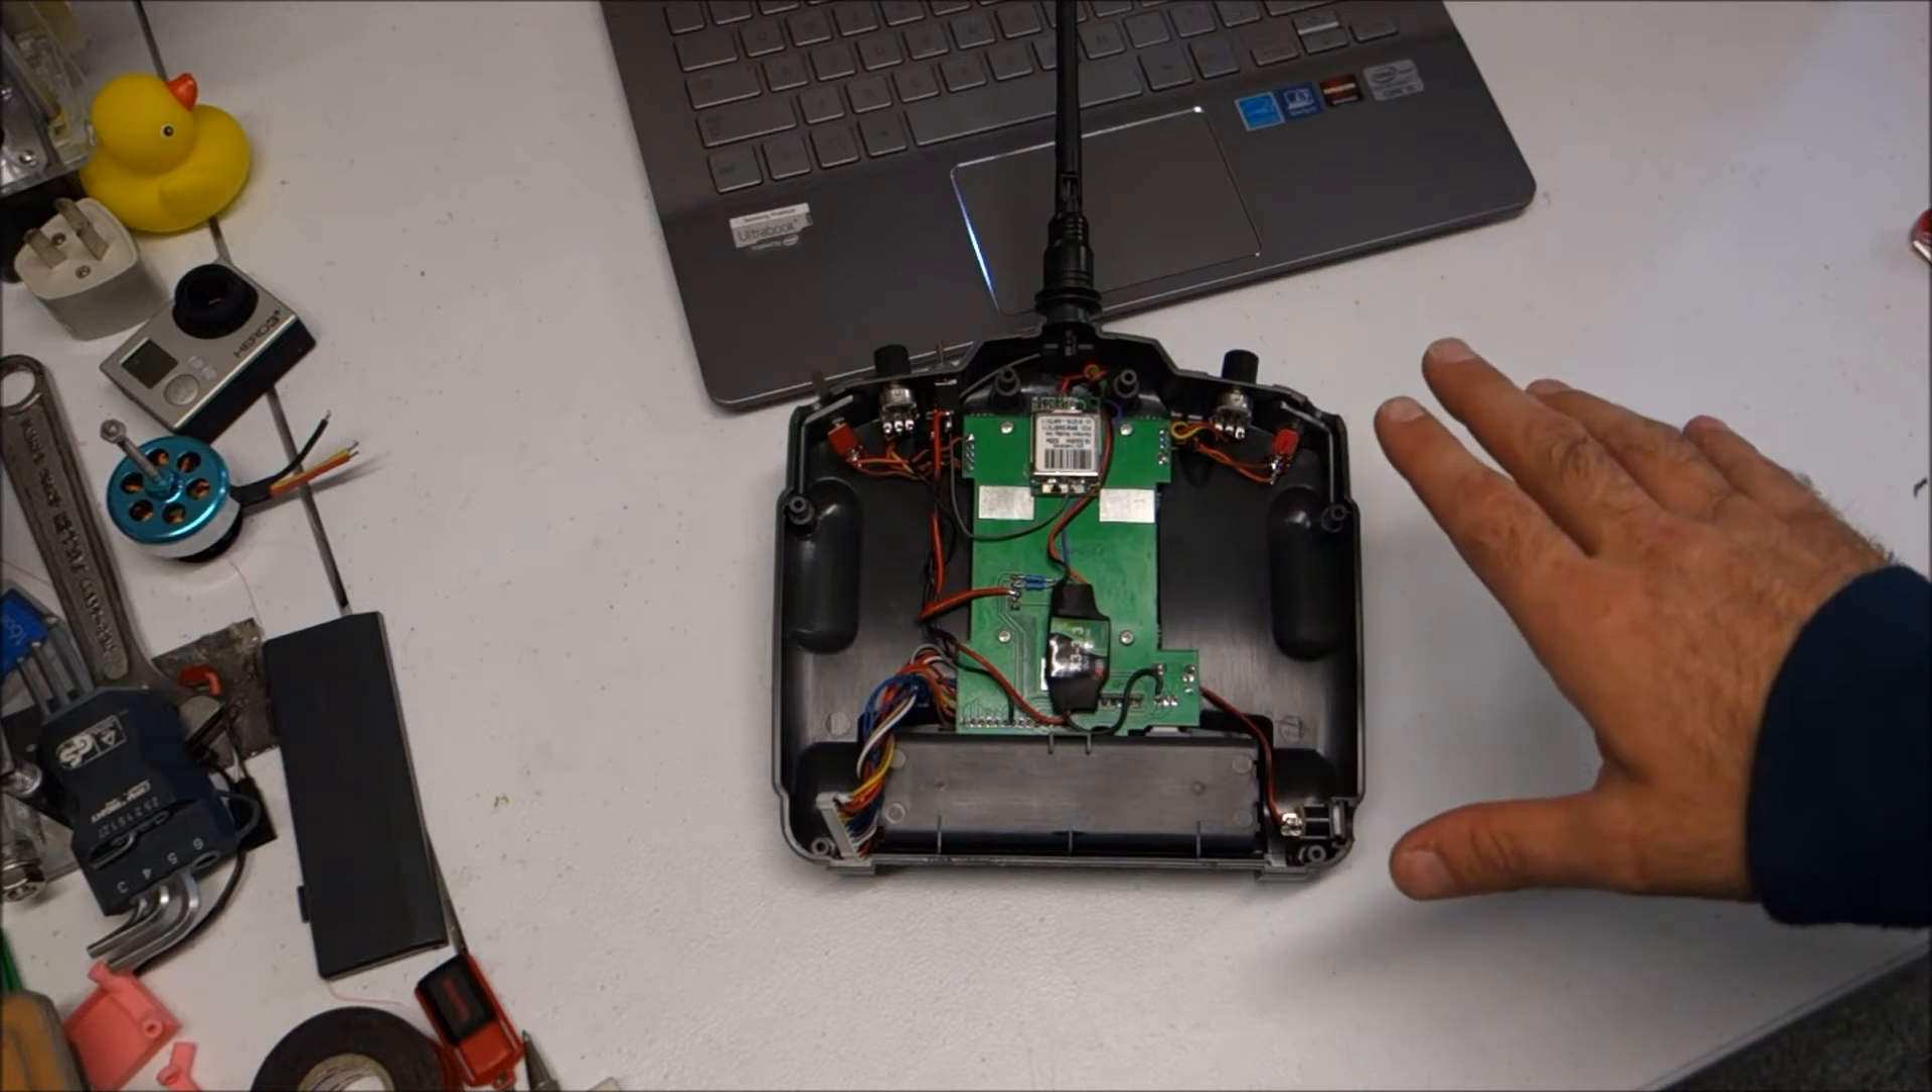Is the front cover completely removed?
Yes.